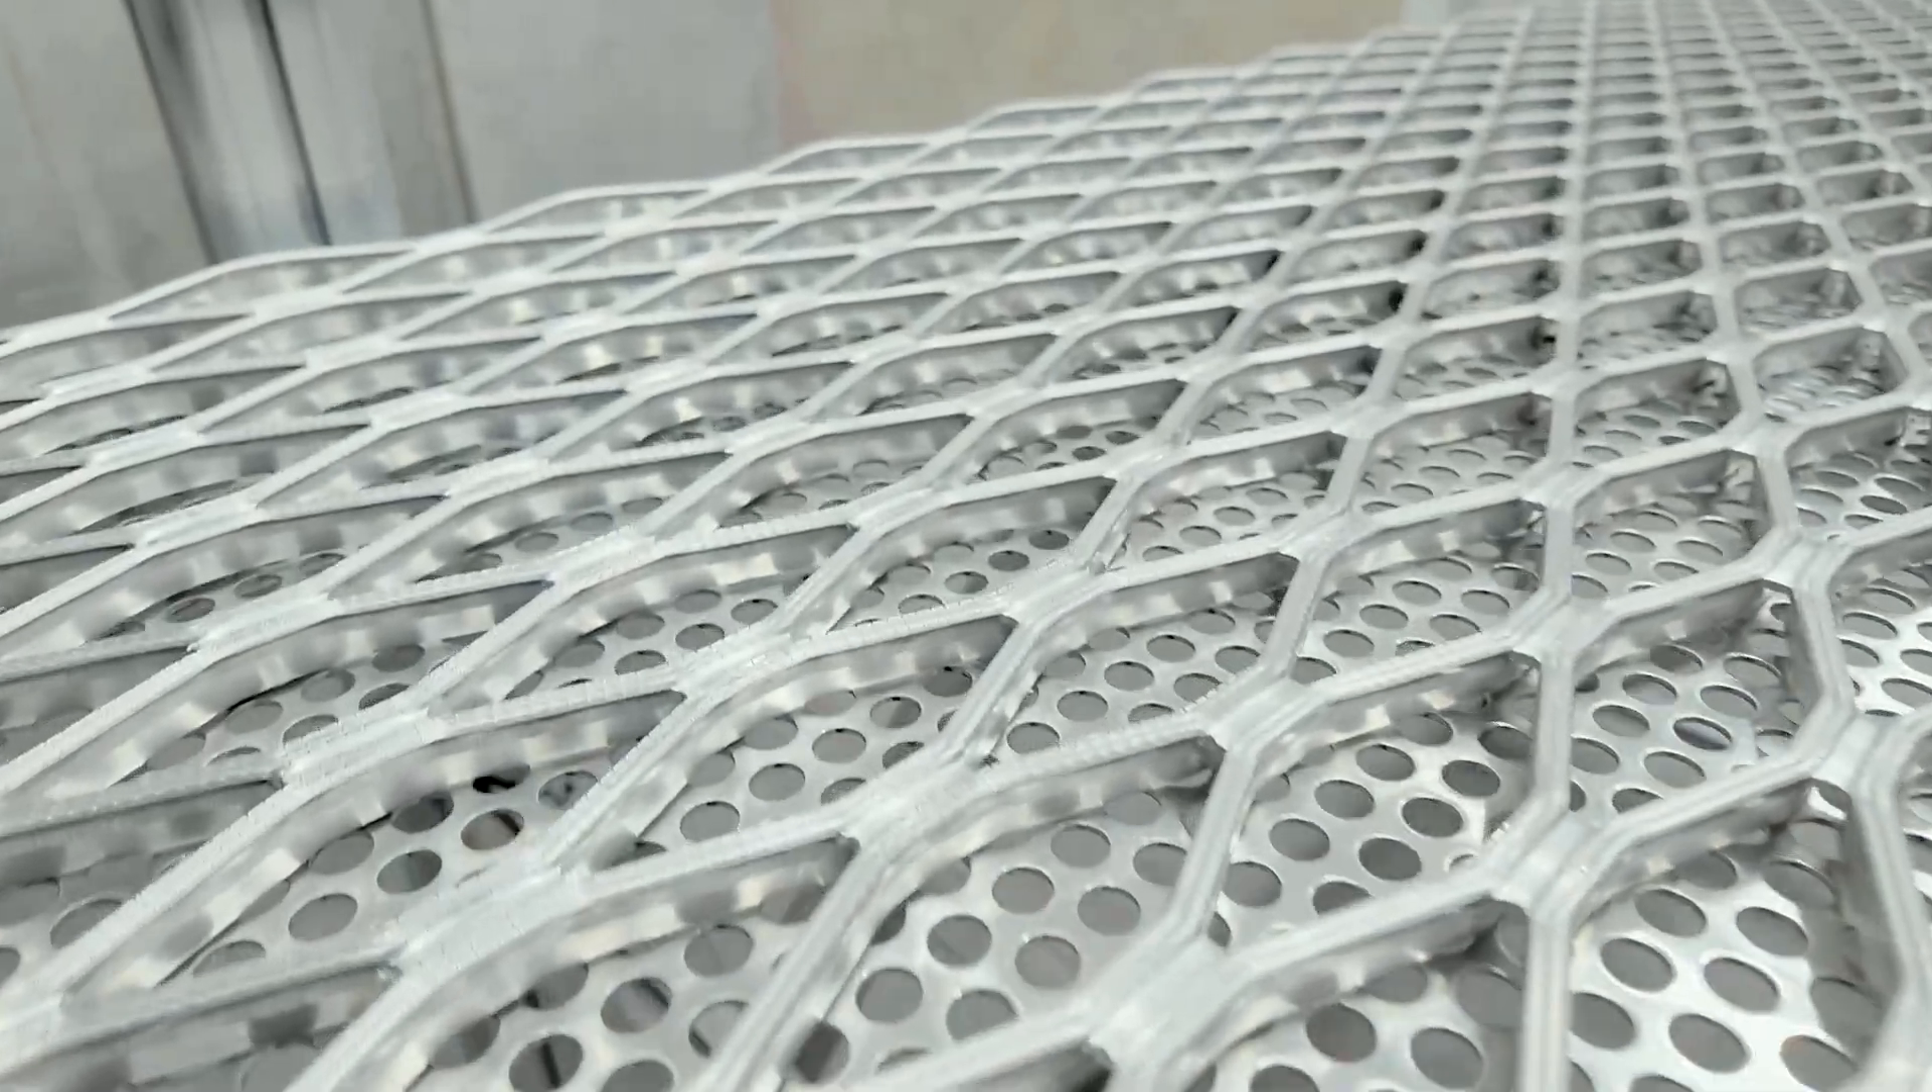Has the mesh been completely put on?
Yes.